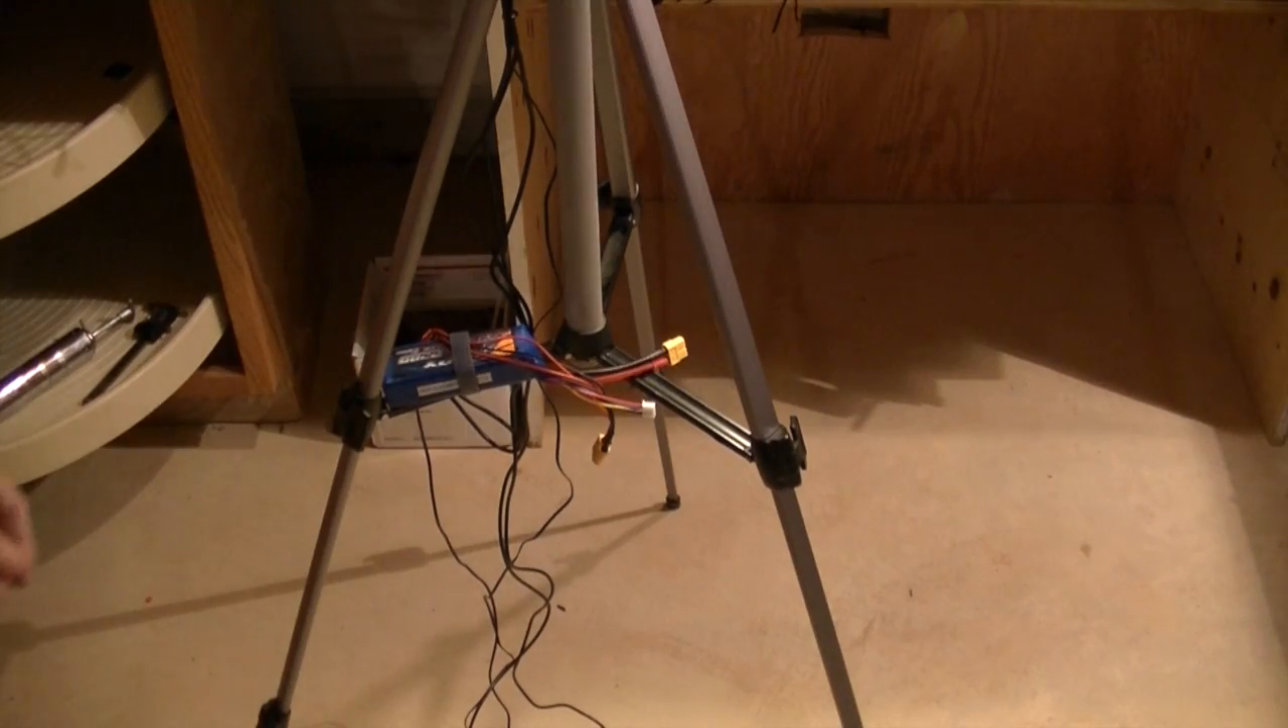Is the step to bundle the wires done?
No.